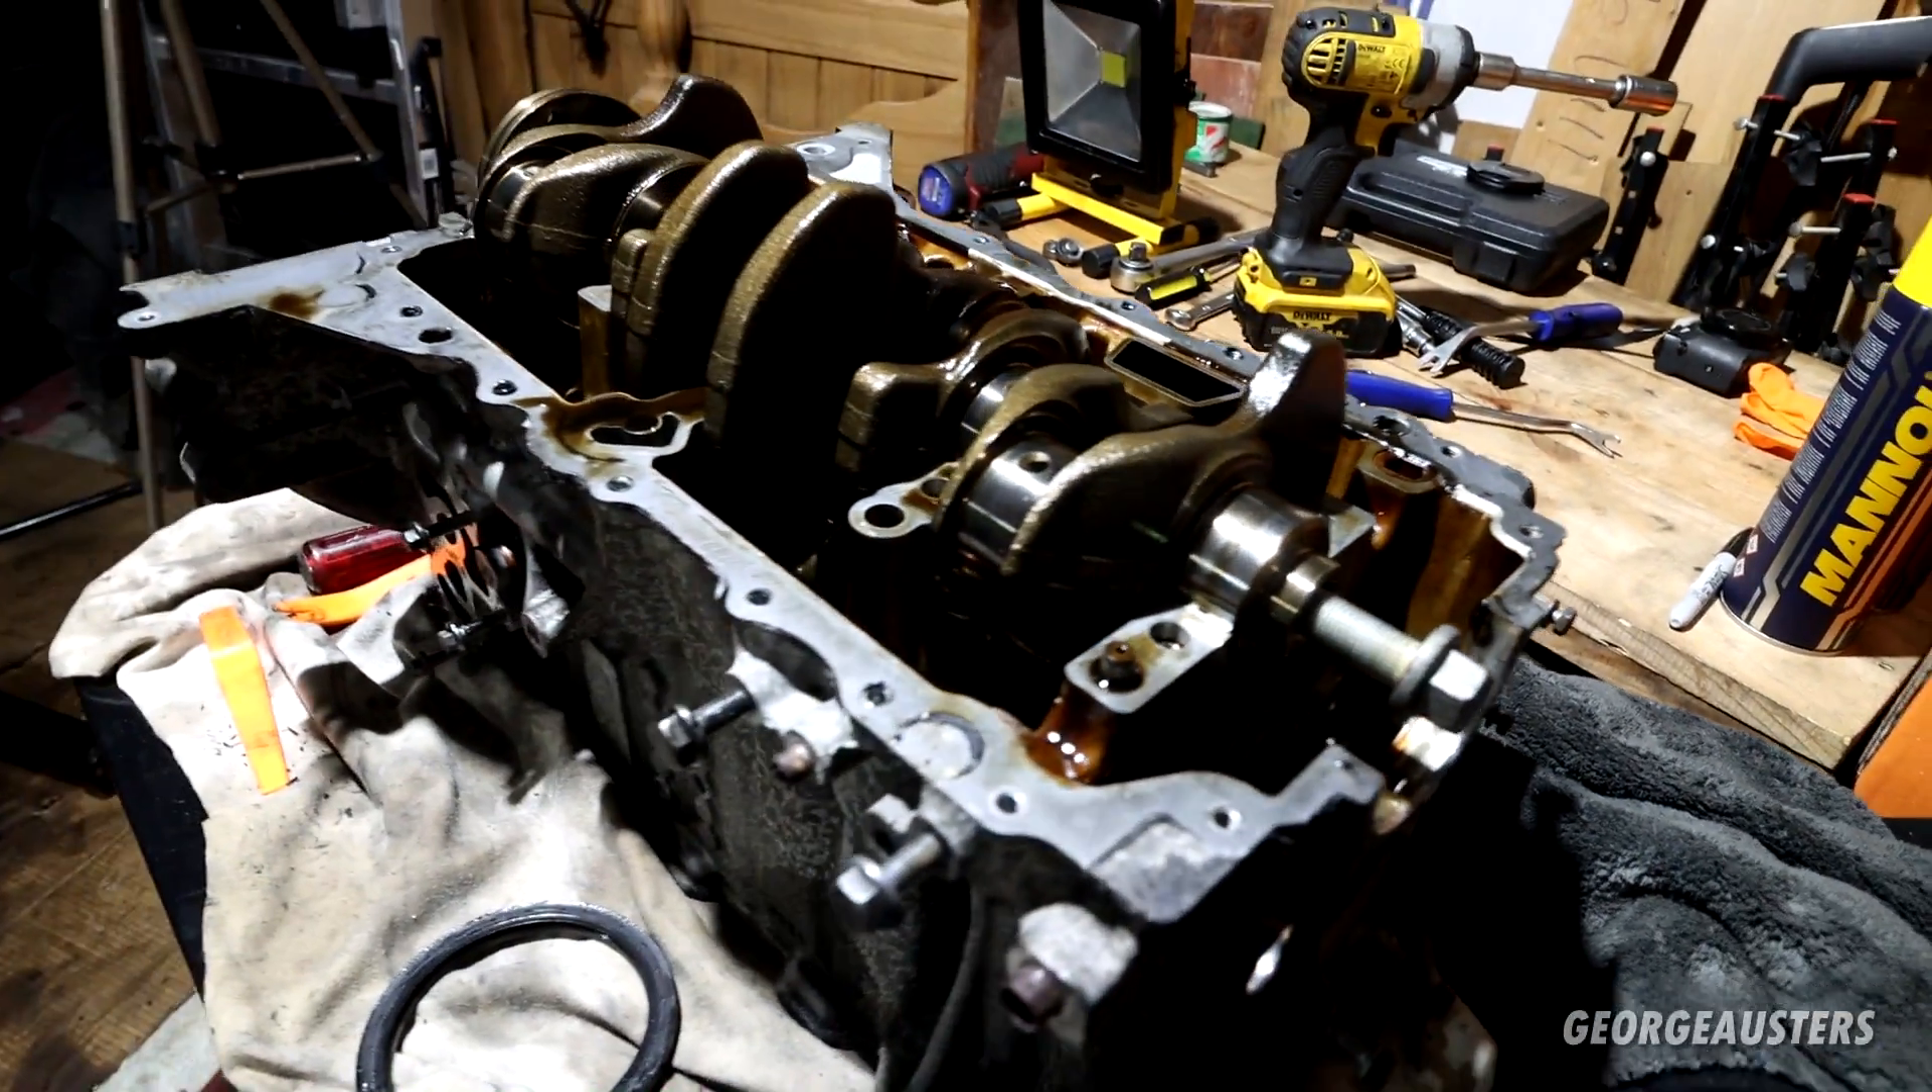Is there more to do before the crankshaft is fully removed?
Yes.